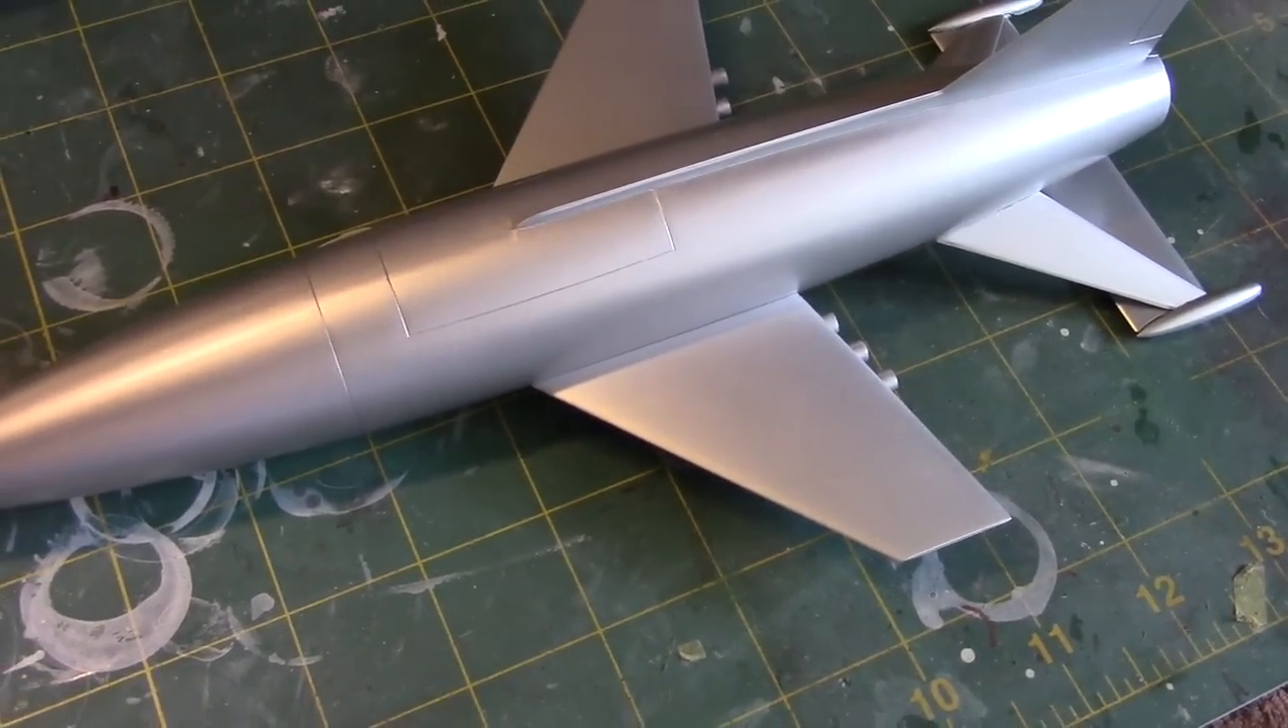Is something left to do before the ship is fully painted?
No.